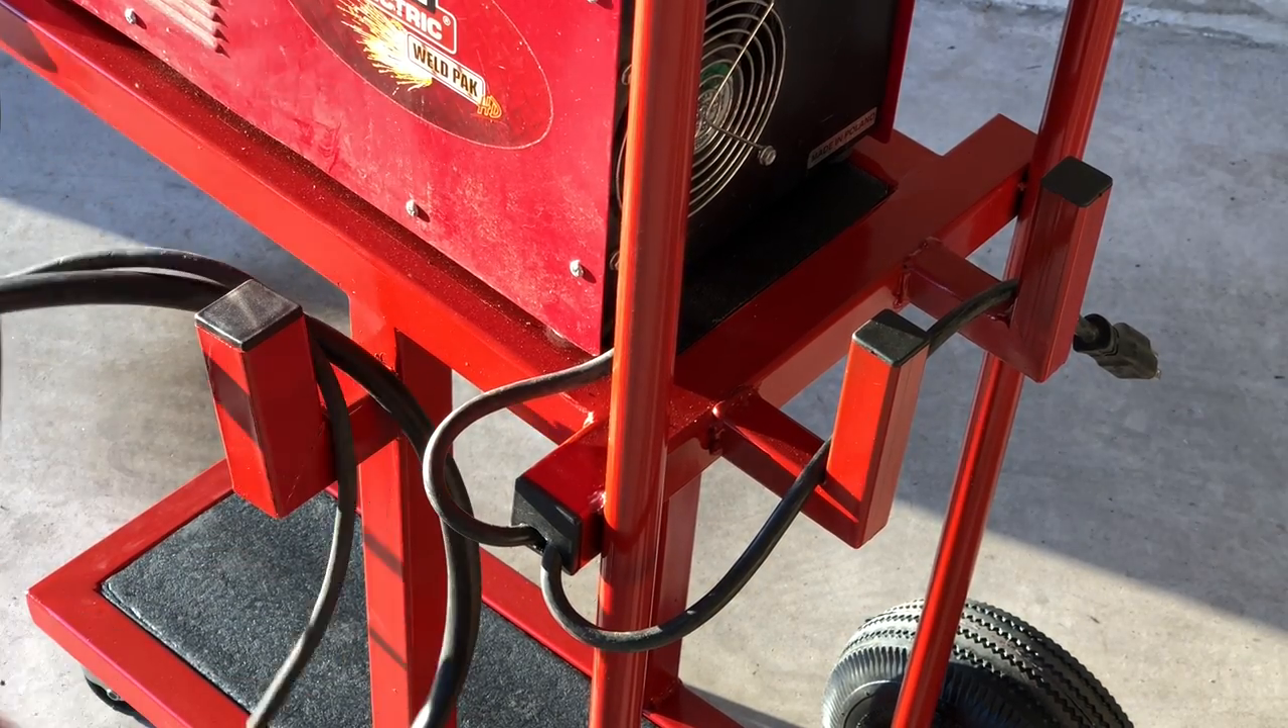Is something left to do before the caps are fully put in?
No.